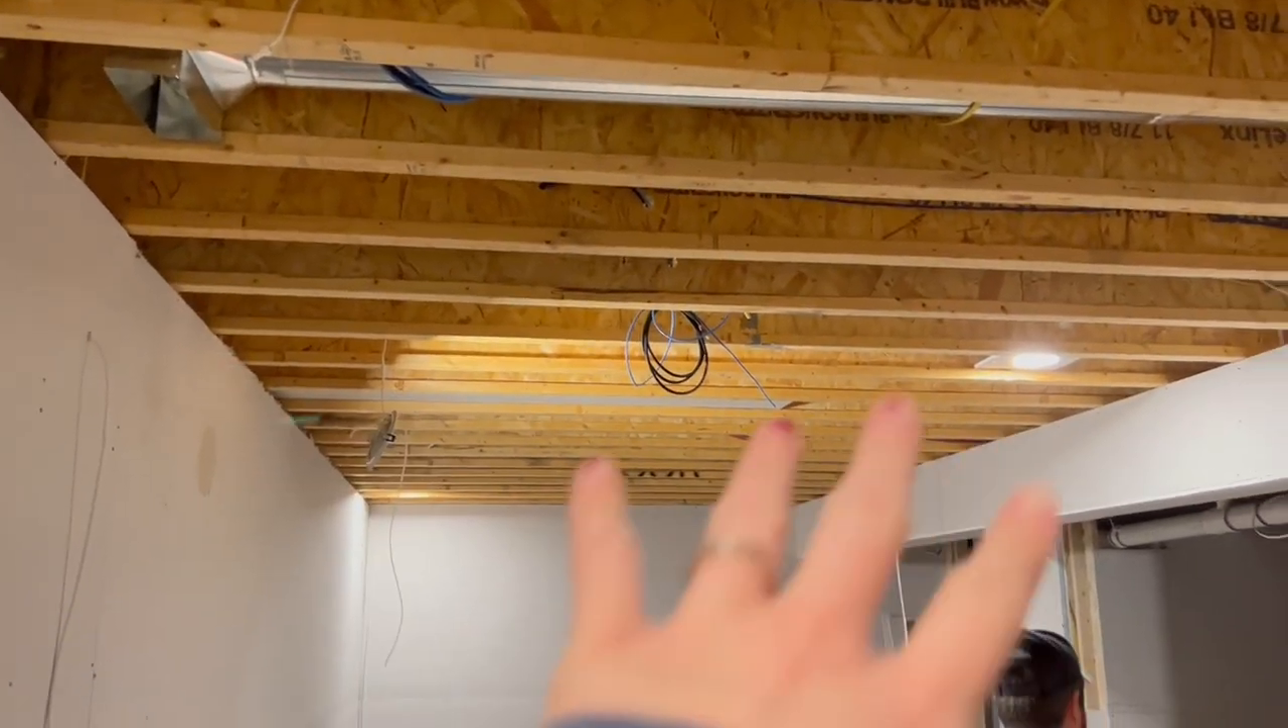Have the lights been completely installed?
No.